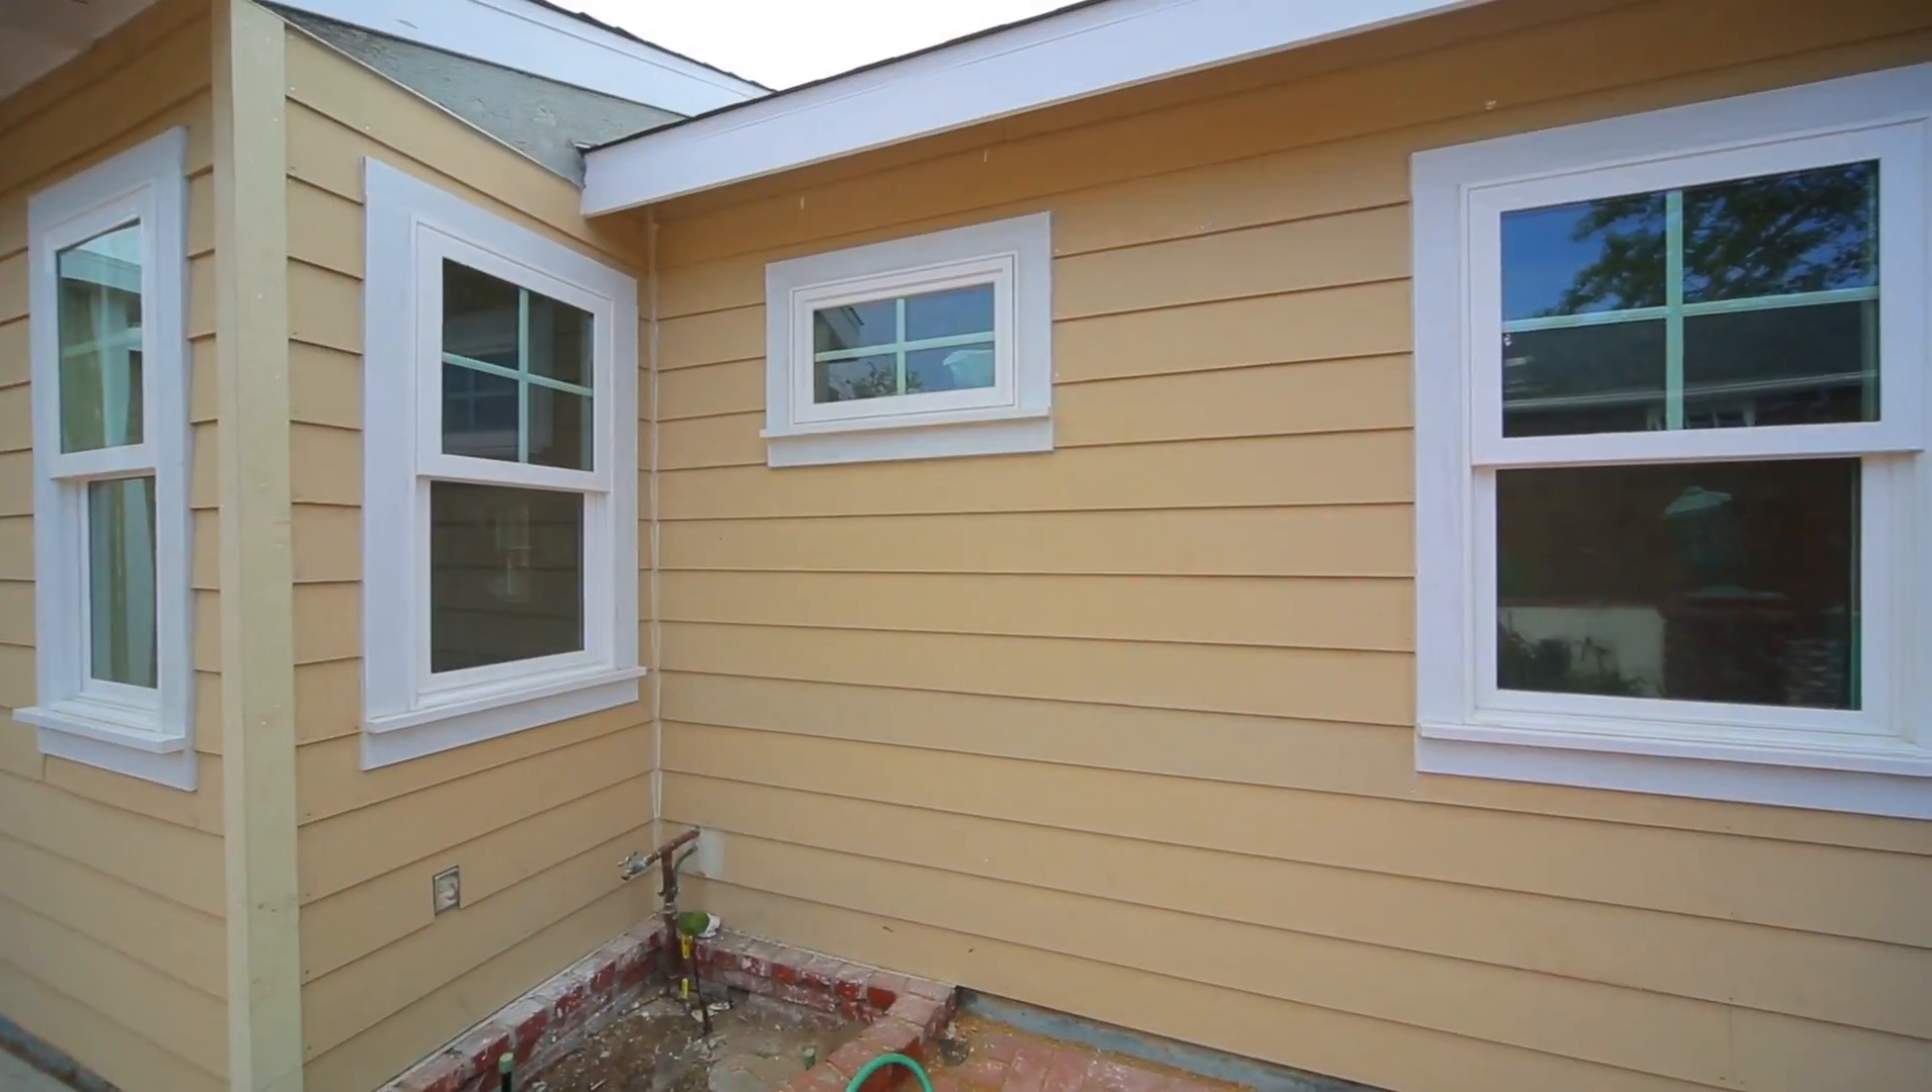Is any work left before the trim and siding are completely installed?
No.